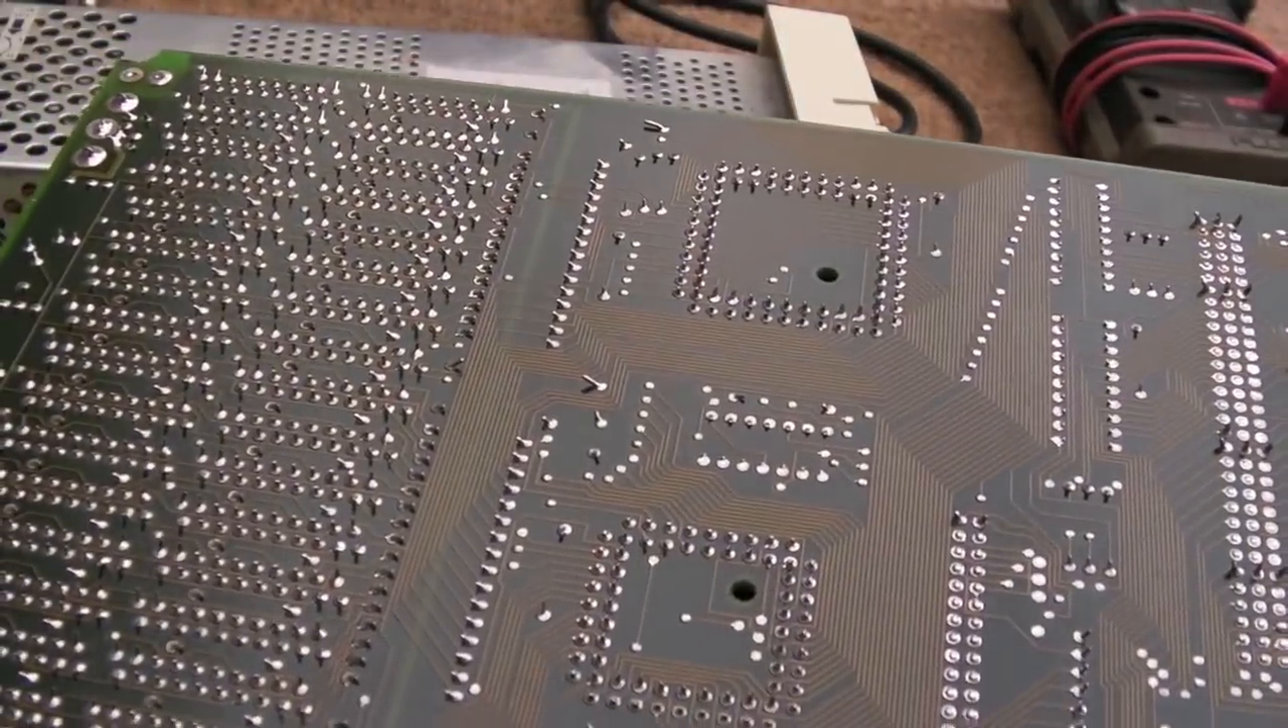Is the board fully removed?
Yes.